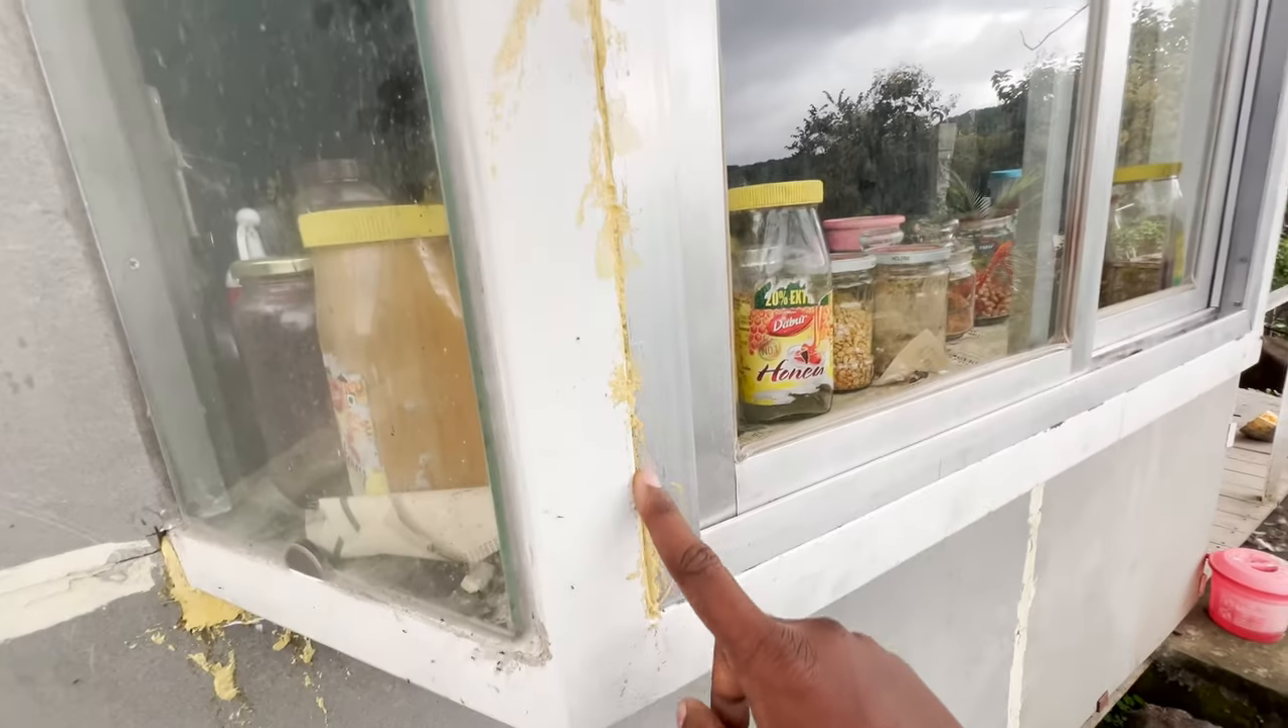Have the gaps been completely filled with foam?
Yes.